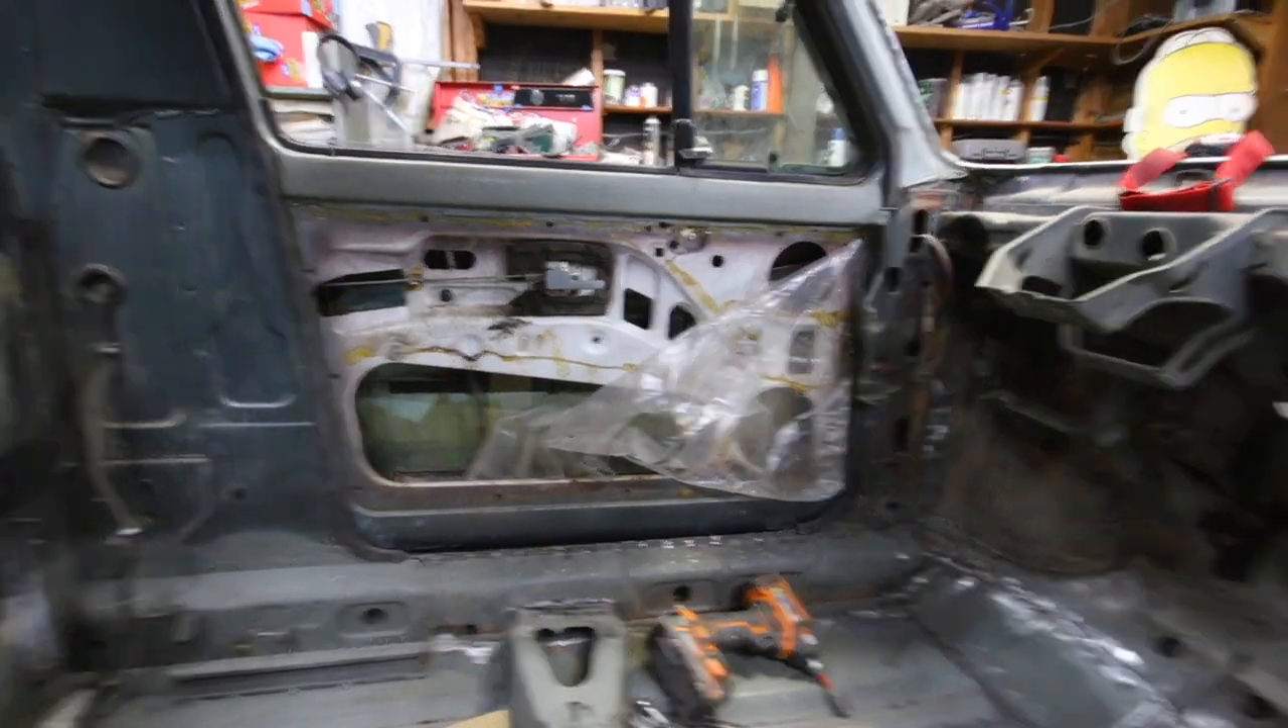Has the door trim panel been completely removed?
Yes.